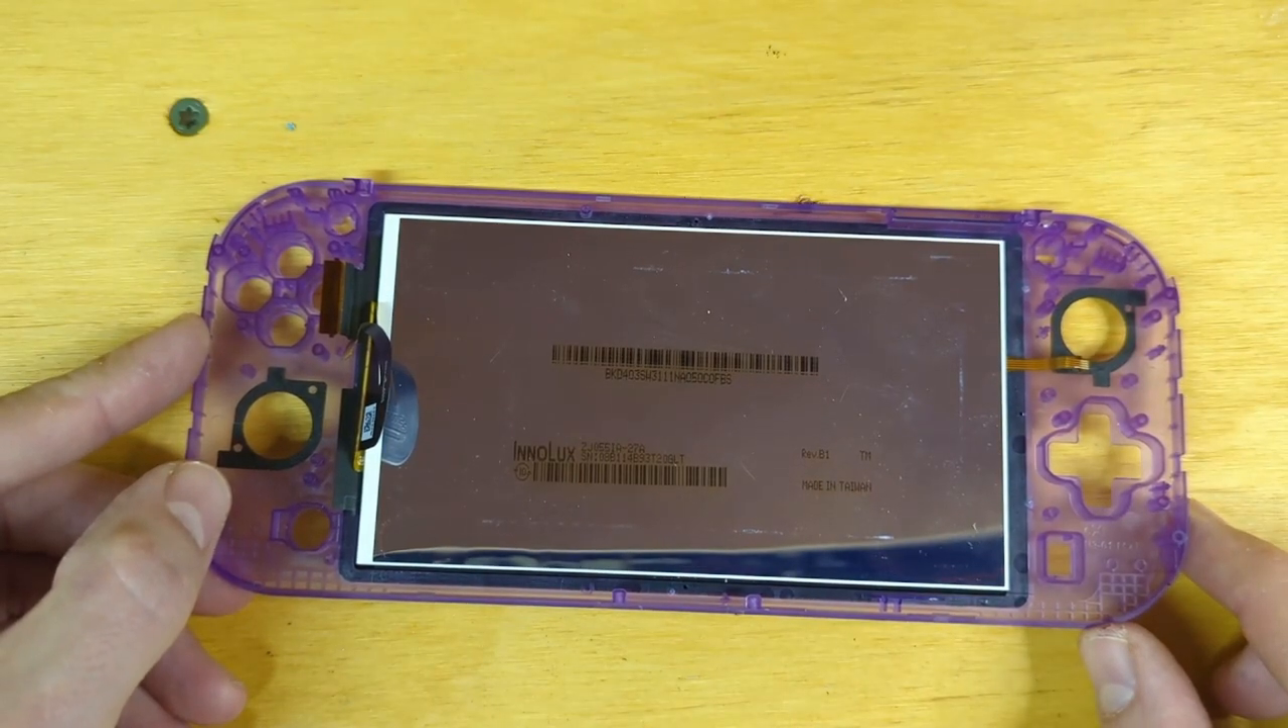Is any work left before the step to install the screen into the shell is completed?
No.